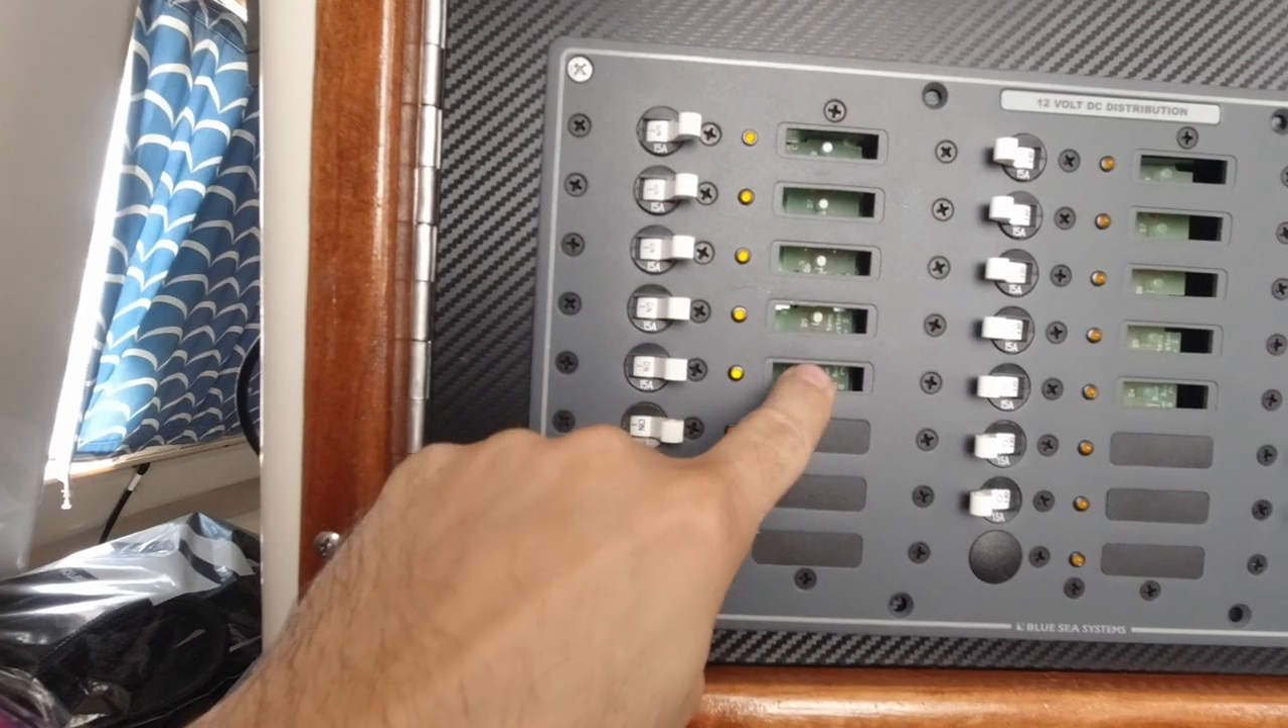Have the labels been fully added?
No.